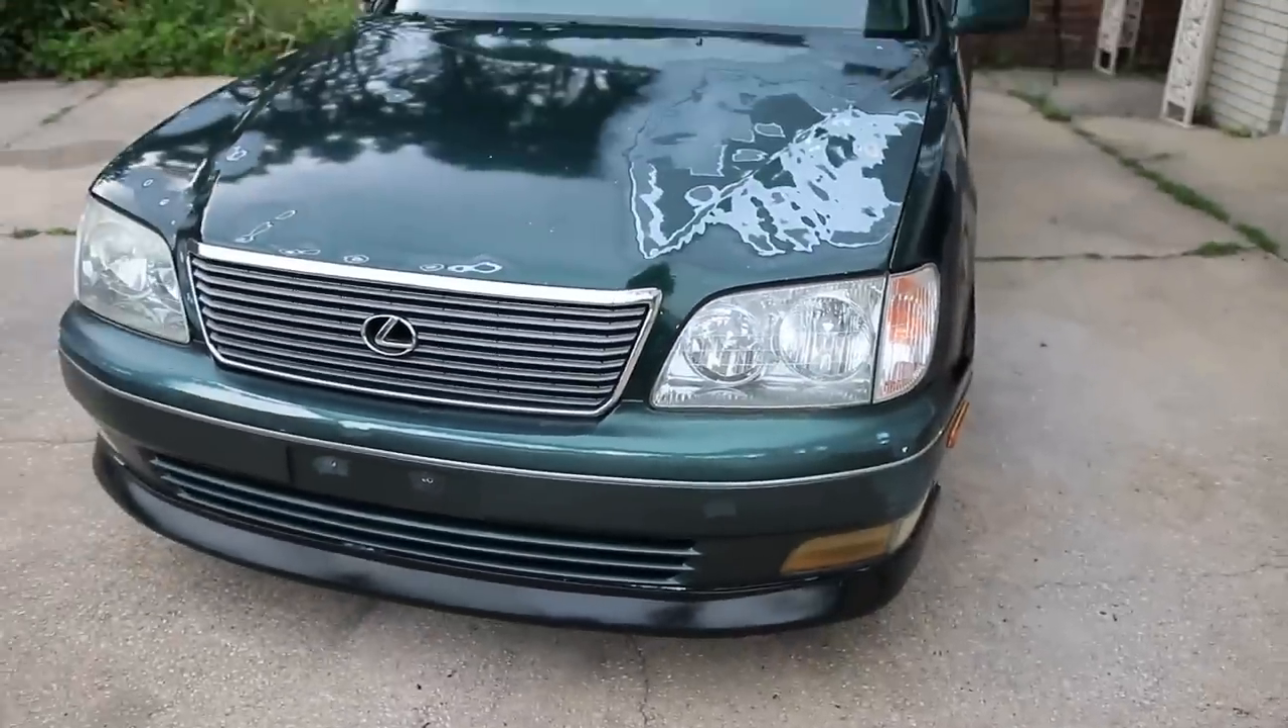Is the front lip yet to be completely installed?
No.